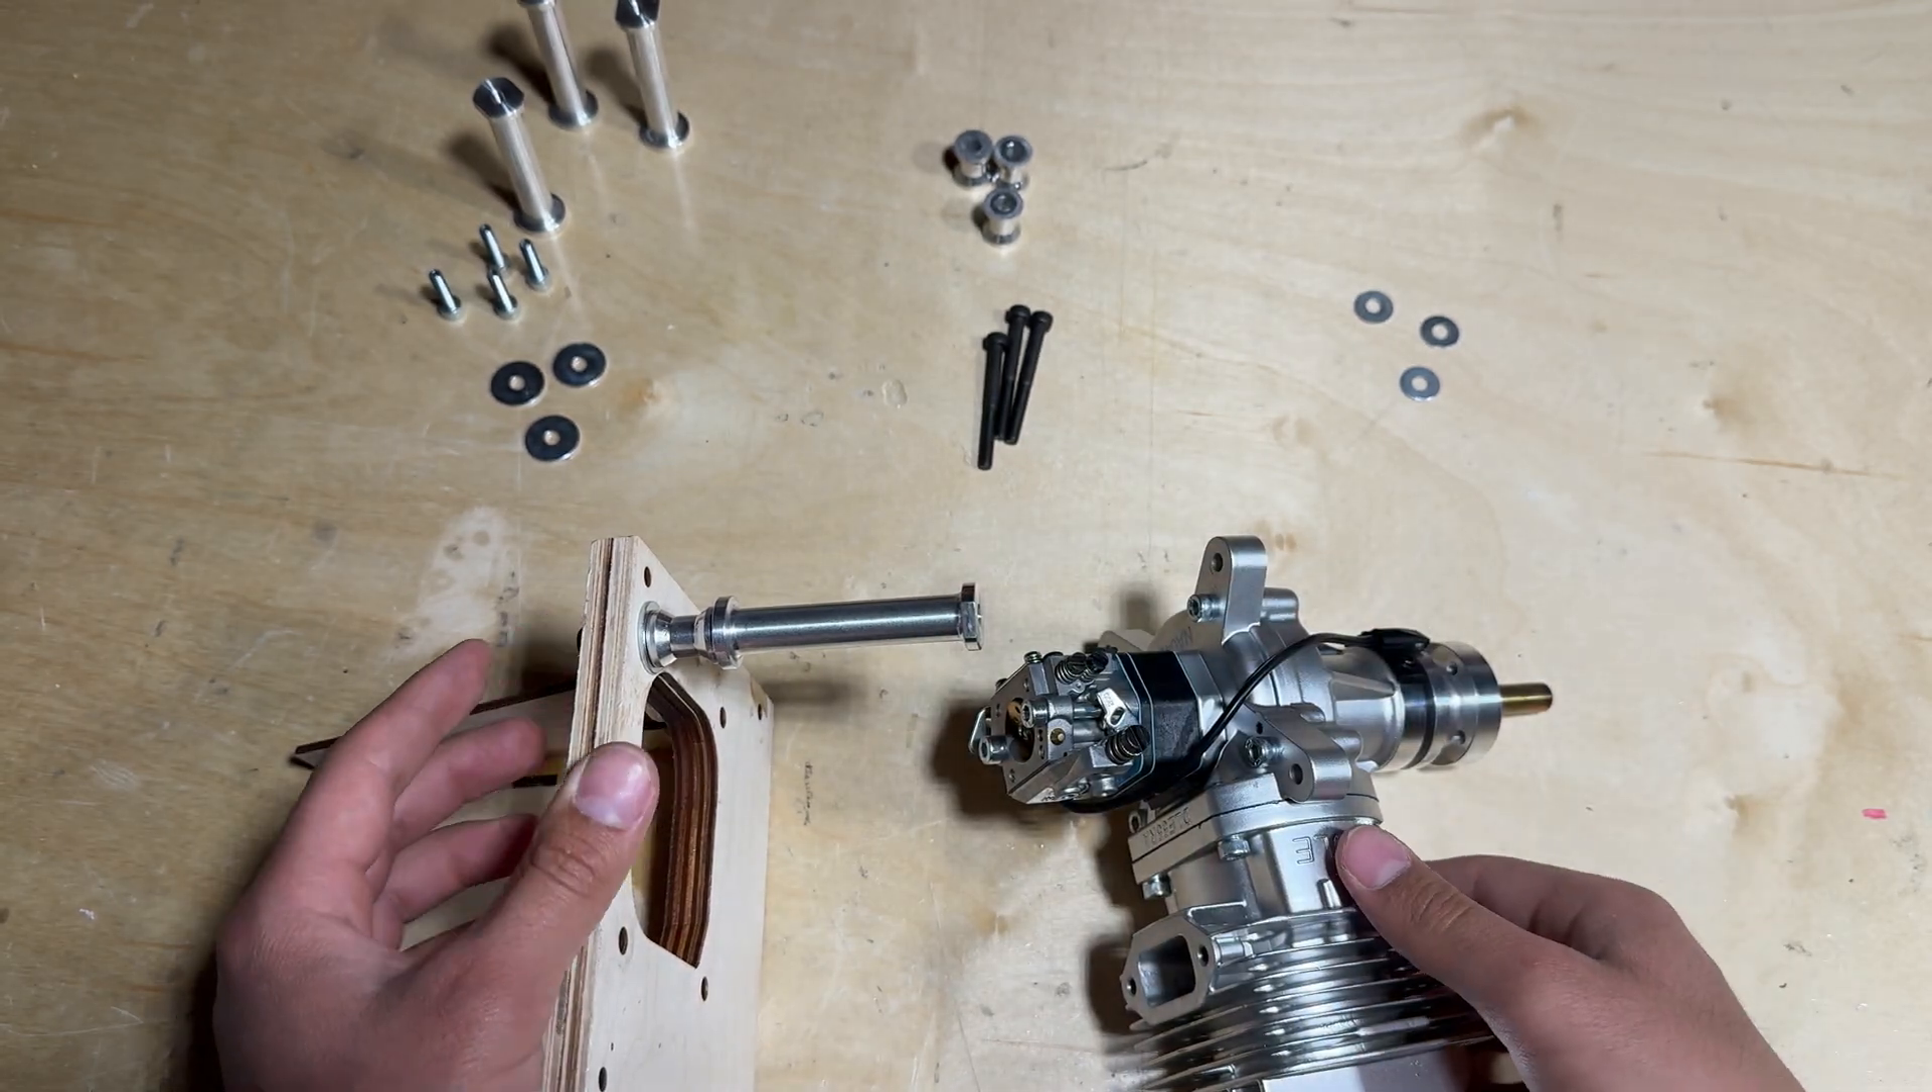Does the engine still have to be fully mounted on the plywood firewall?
Yes.